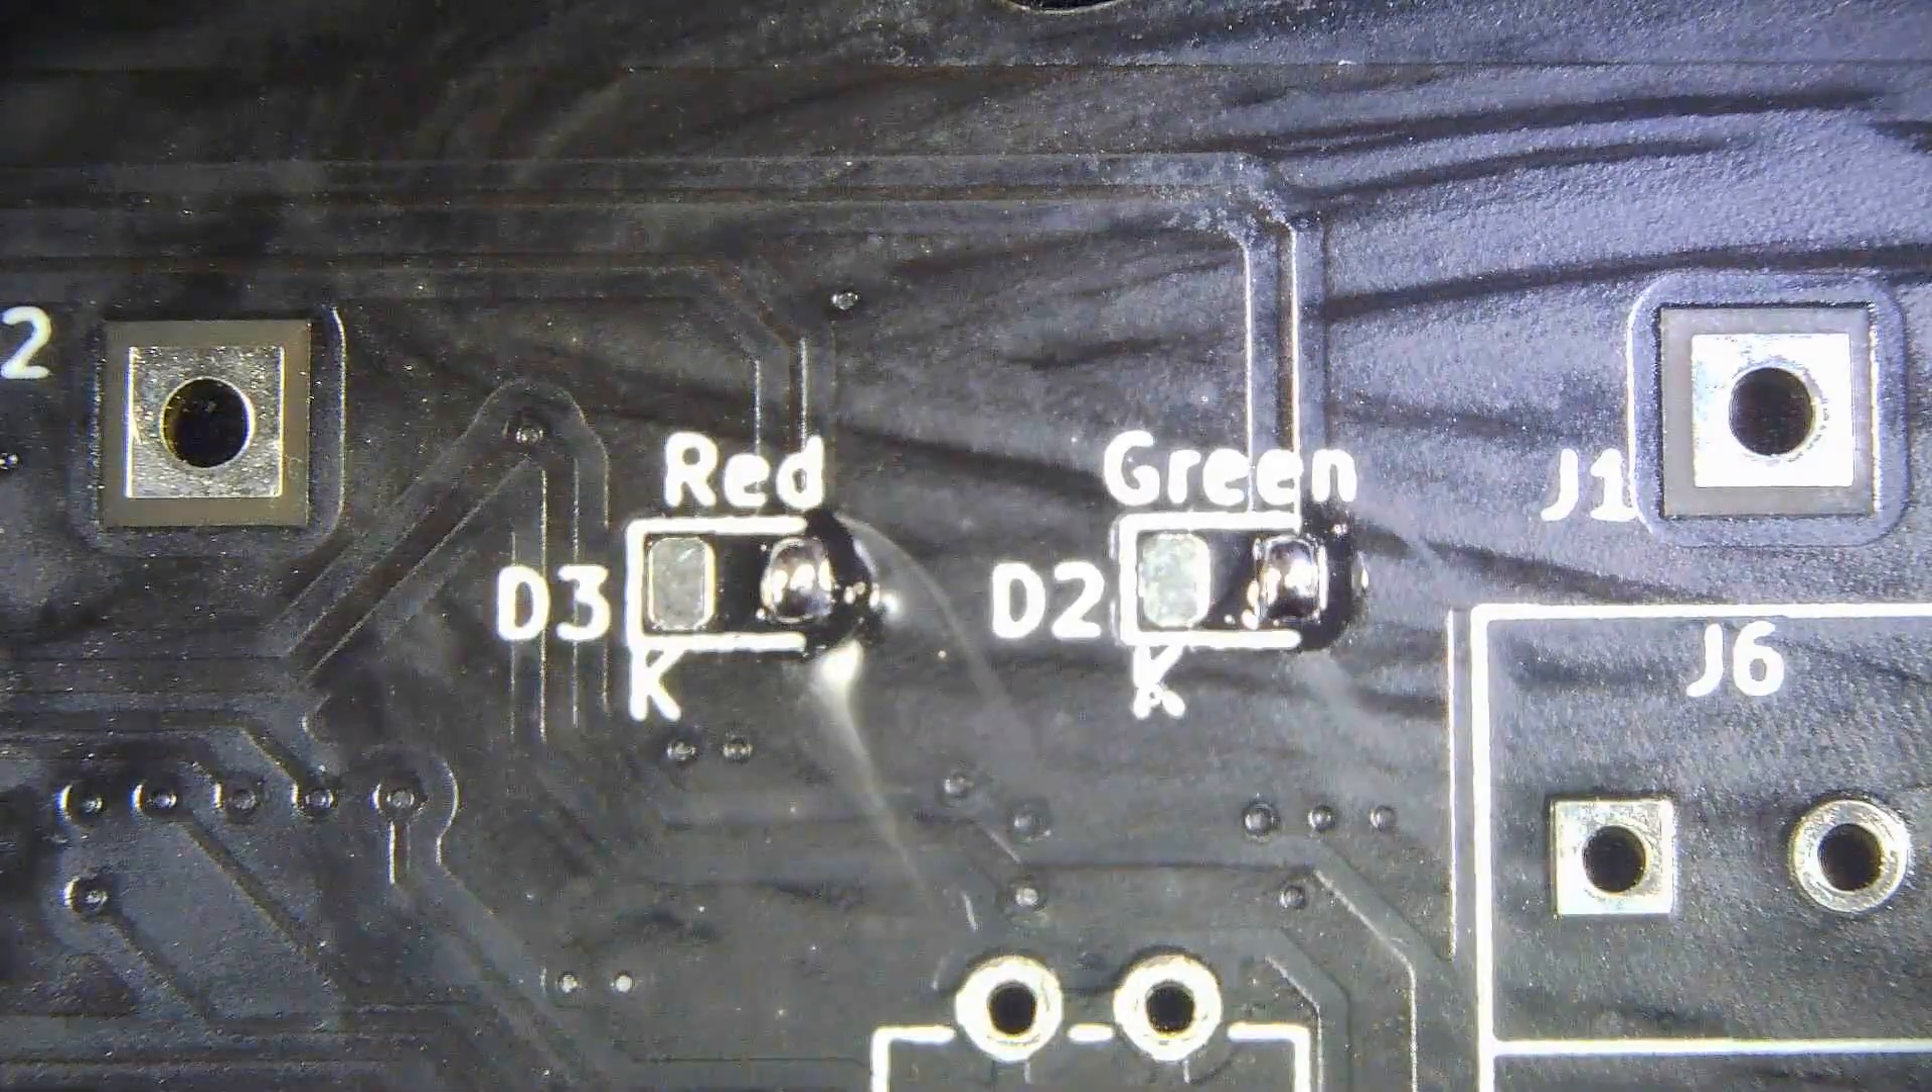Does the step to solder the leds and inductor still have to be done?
Yes.